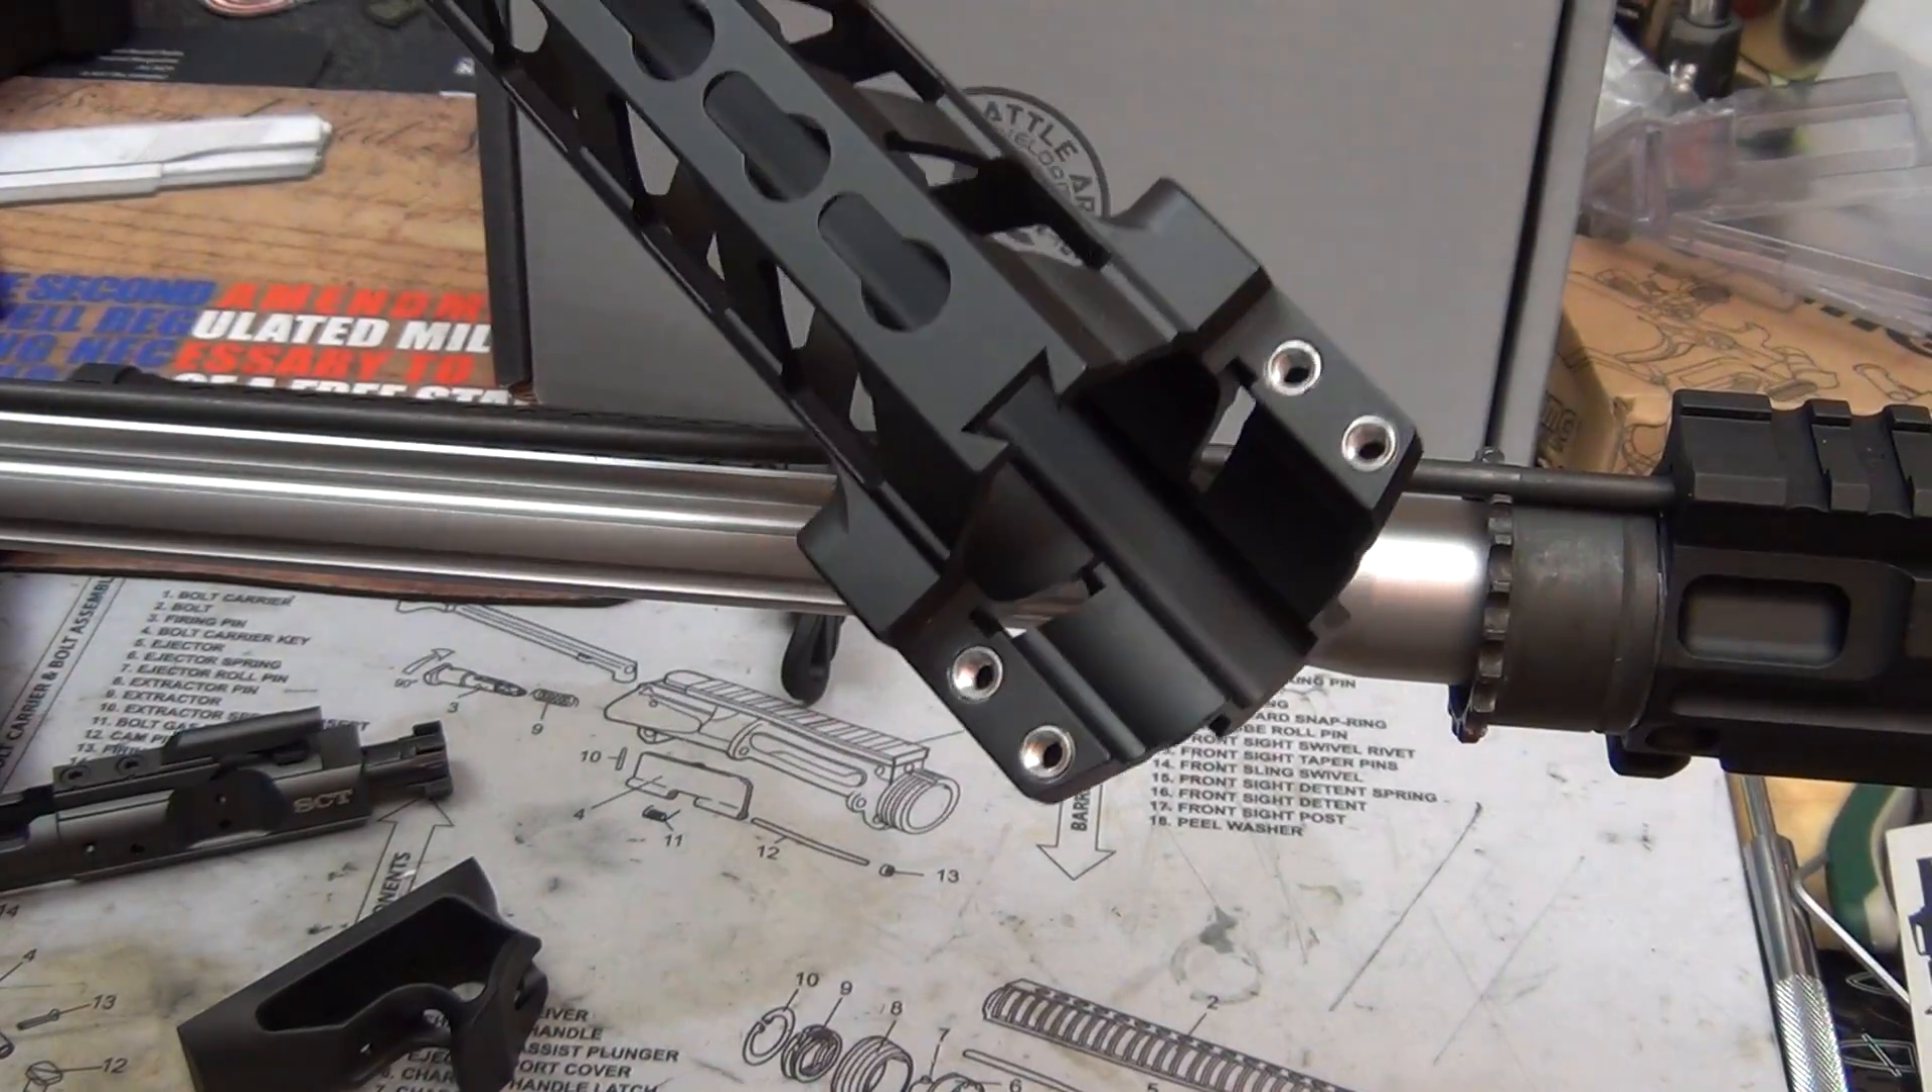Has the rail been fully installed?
No.